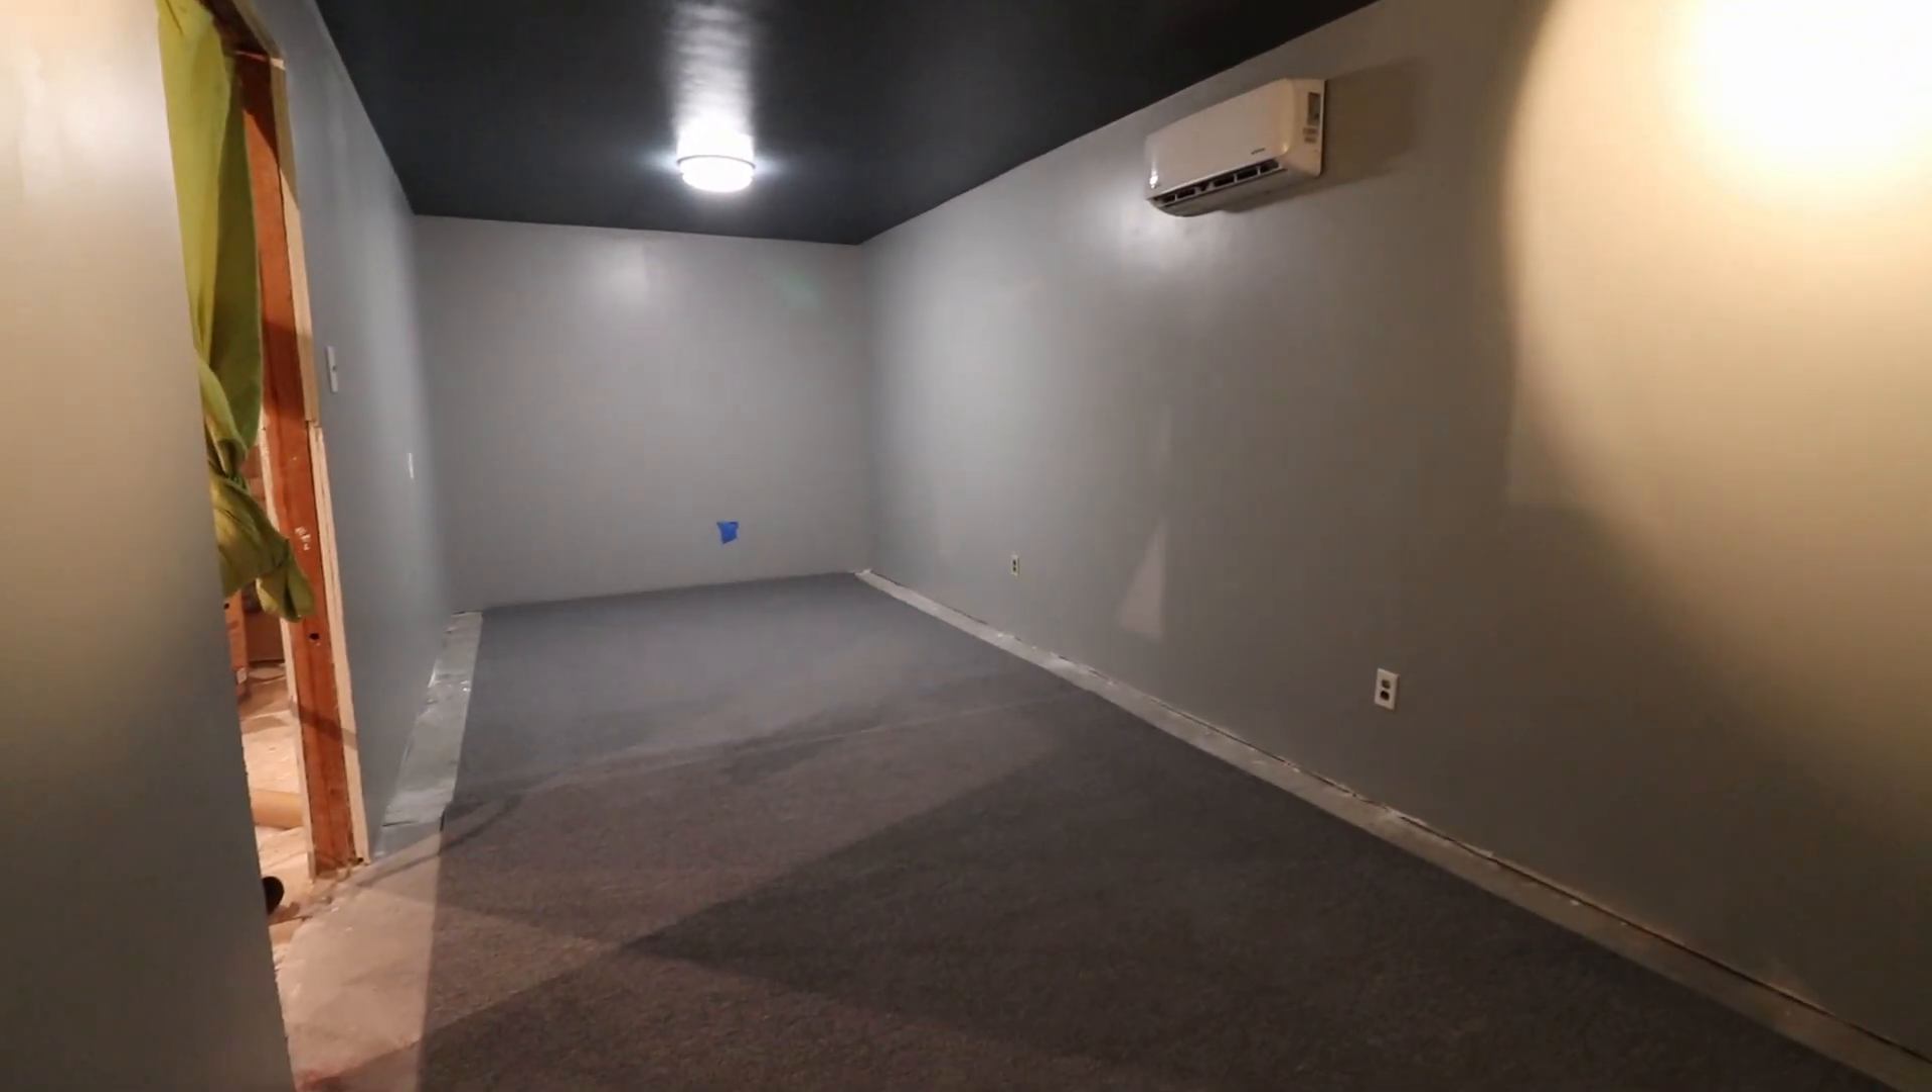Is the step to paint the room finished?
Yes.